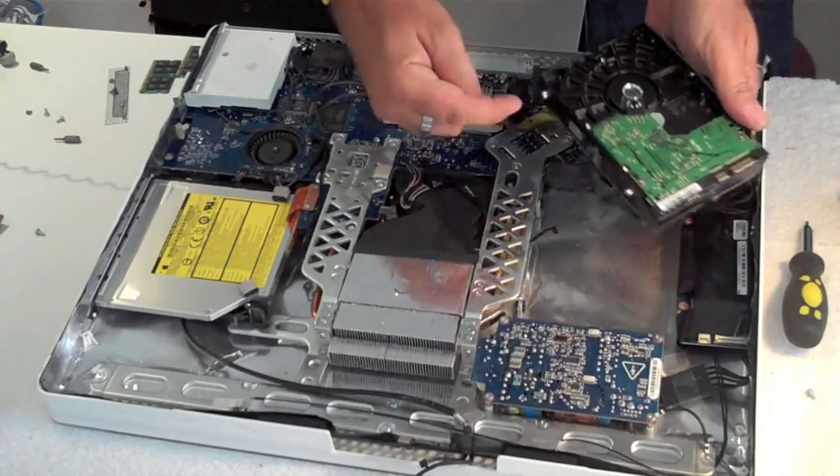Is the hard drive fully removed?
Yes.